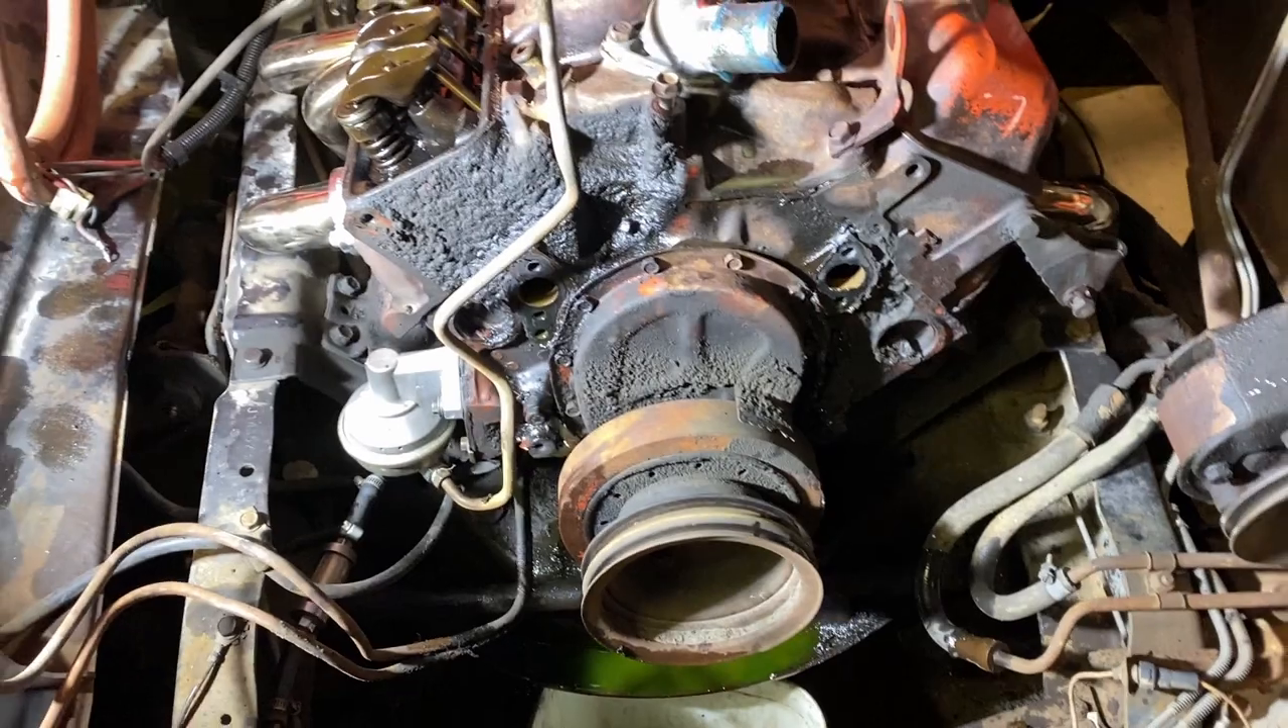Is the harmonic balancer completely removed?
No.